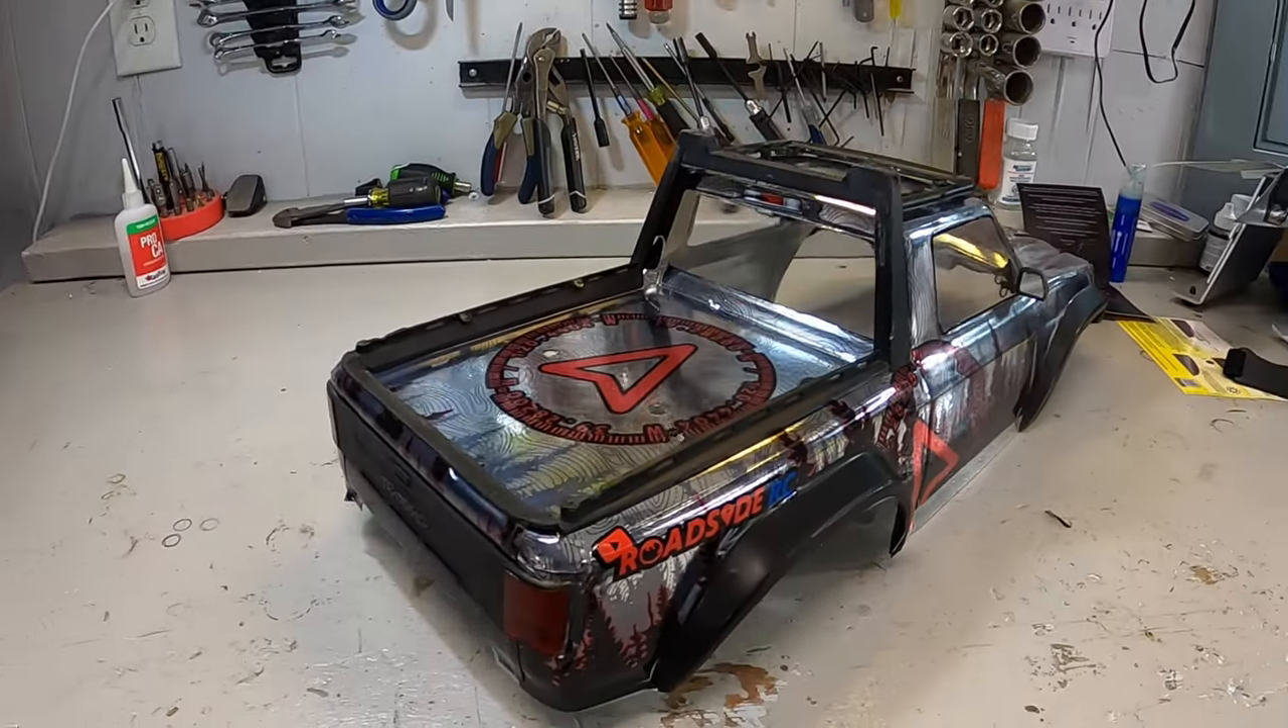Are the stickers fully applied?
Yes.